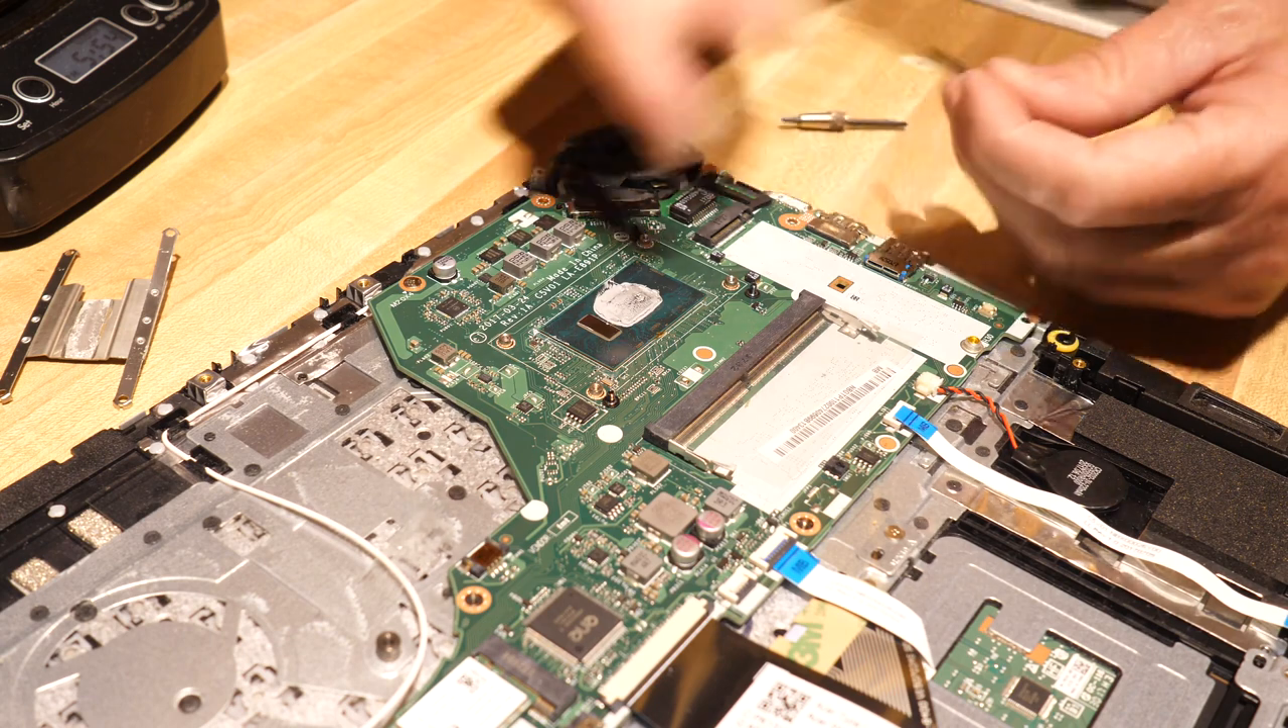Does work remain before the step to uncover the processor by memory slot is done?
No.